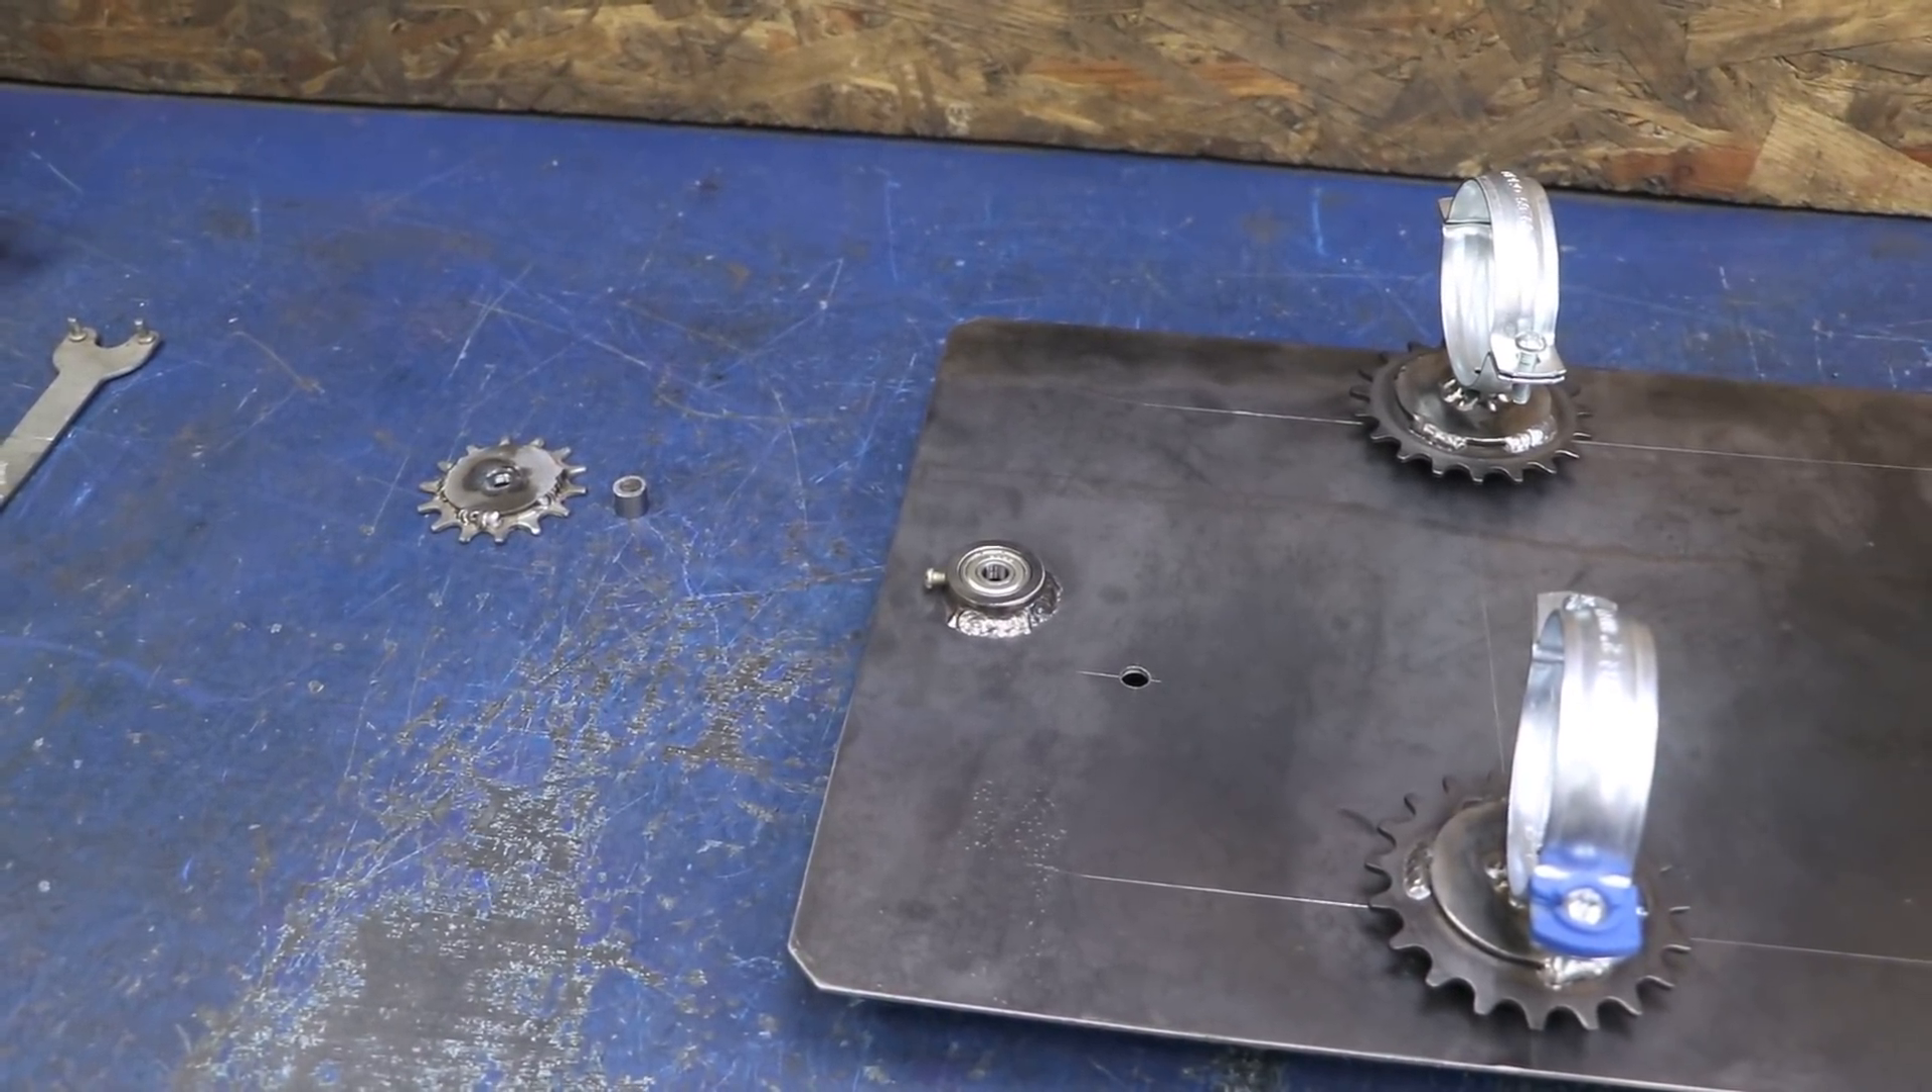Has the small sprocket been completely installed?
No.